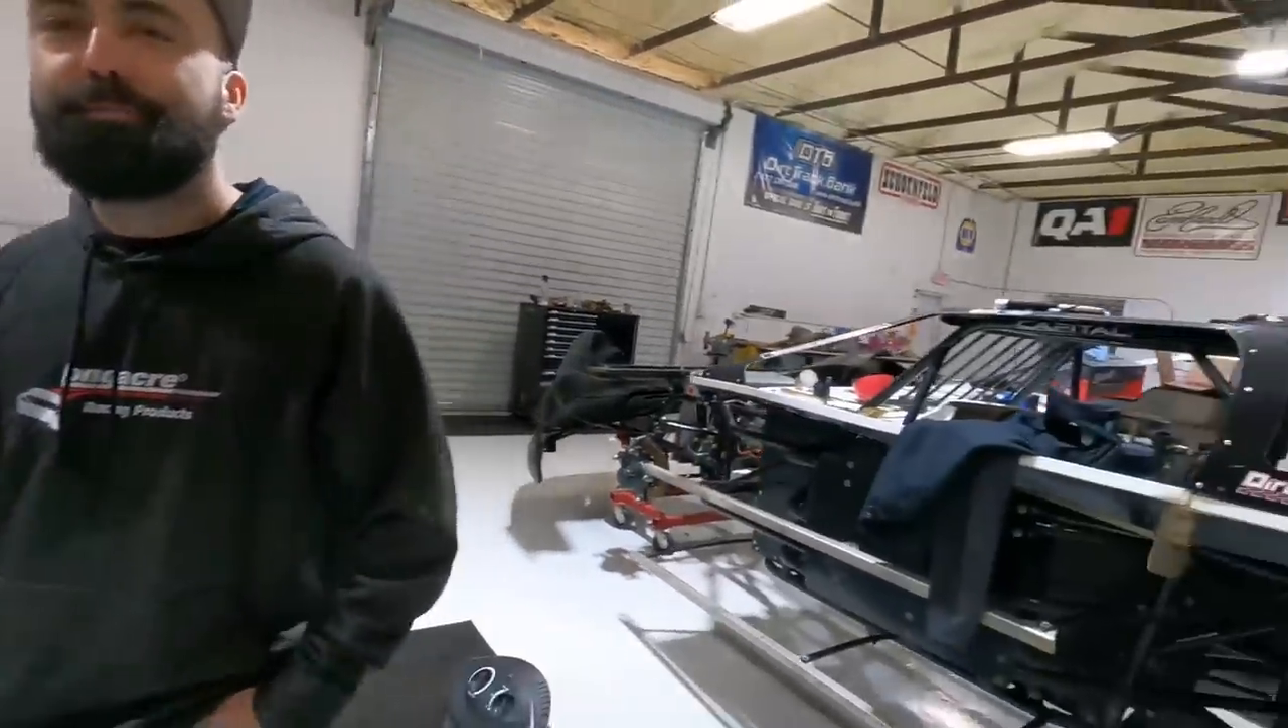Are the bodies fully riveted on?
No.